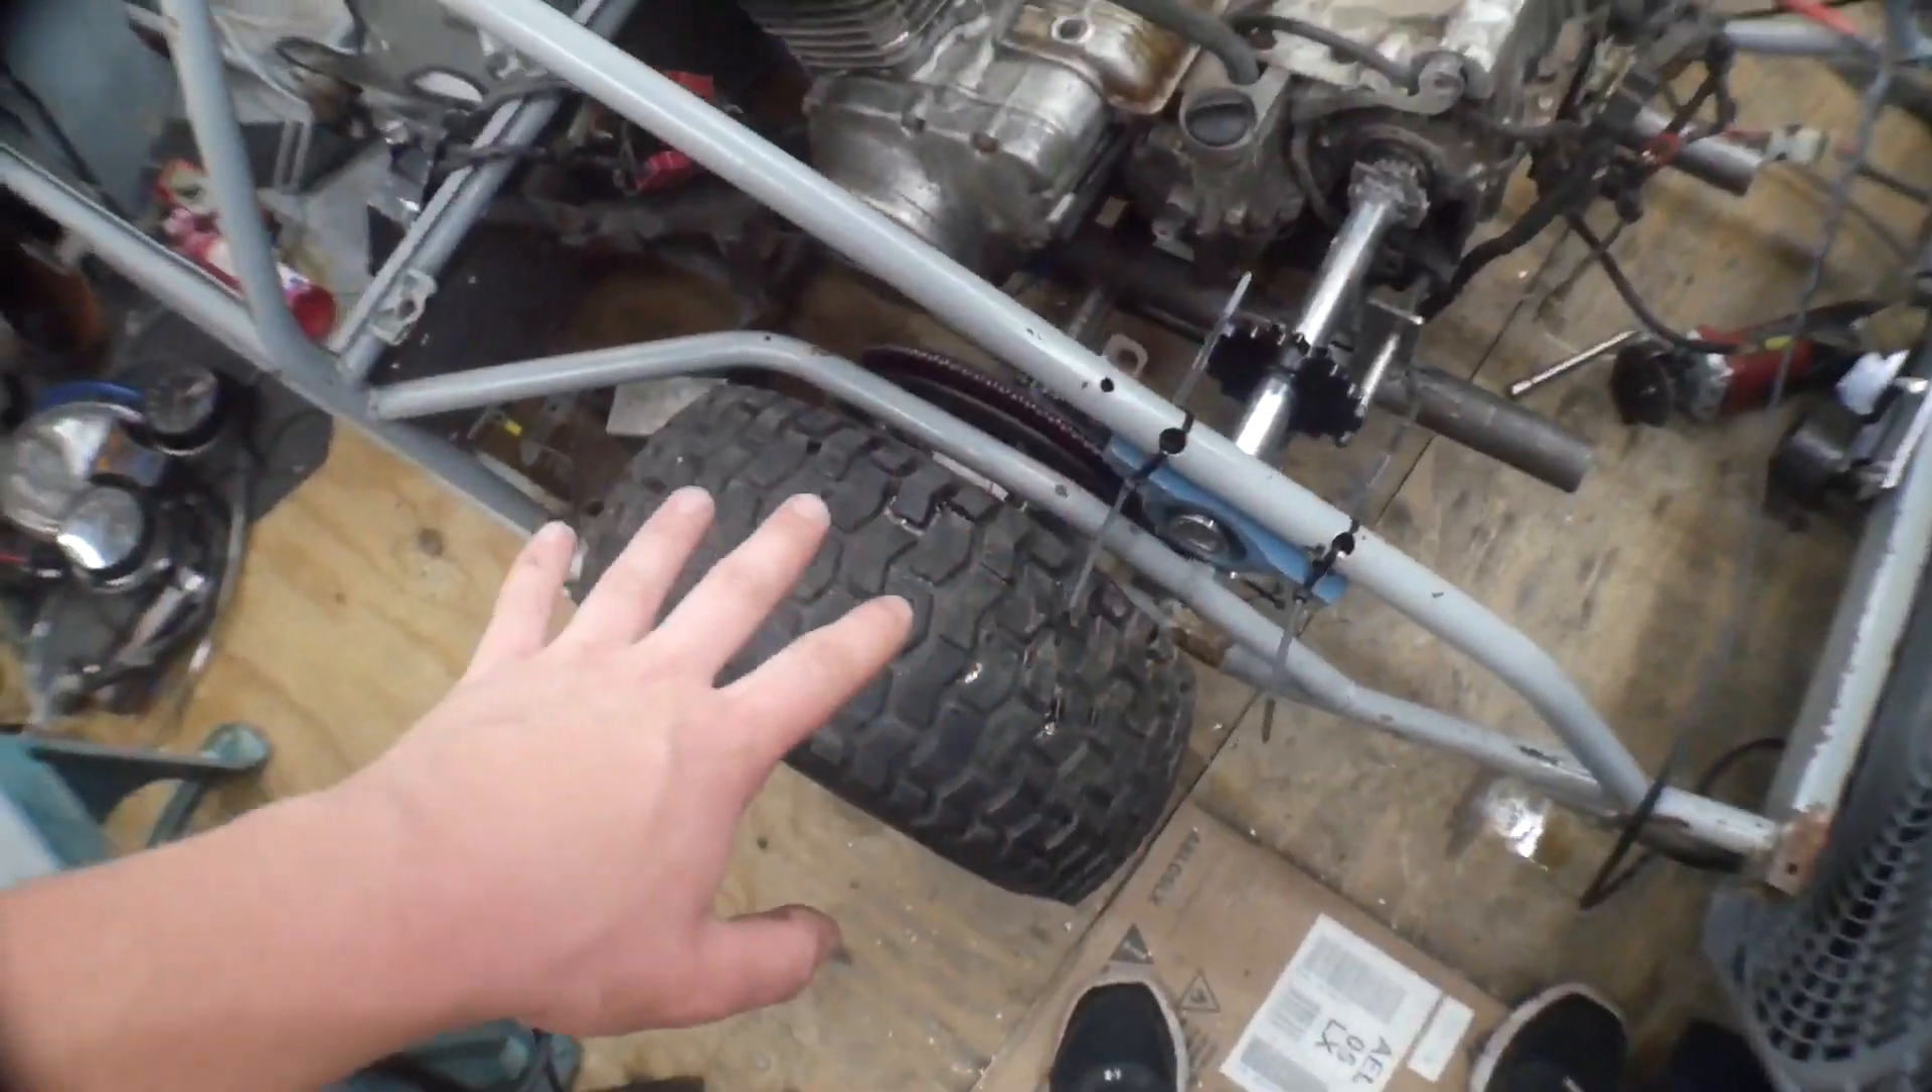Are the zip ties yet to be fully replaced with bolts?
Yes.